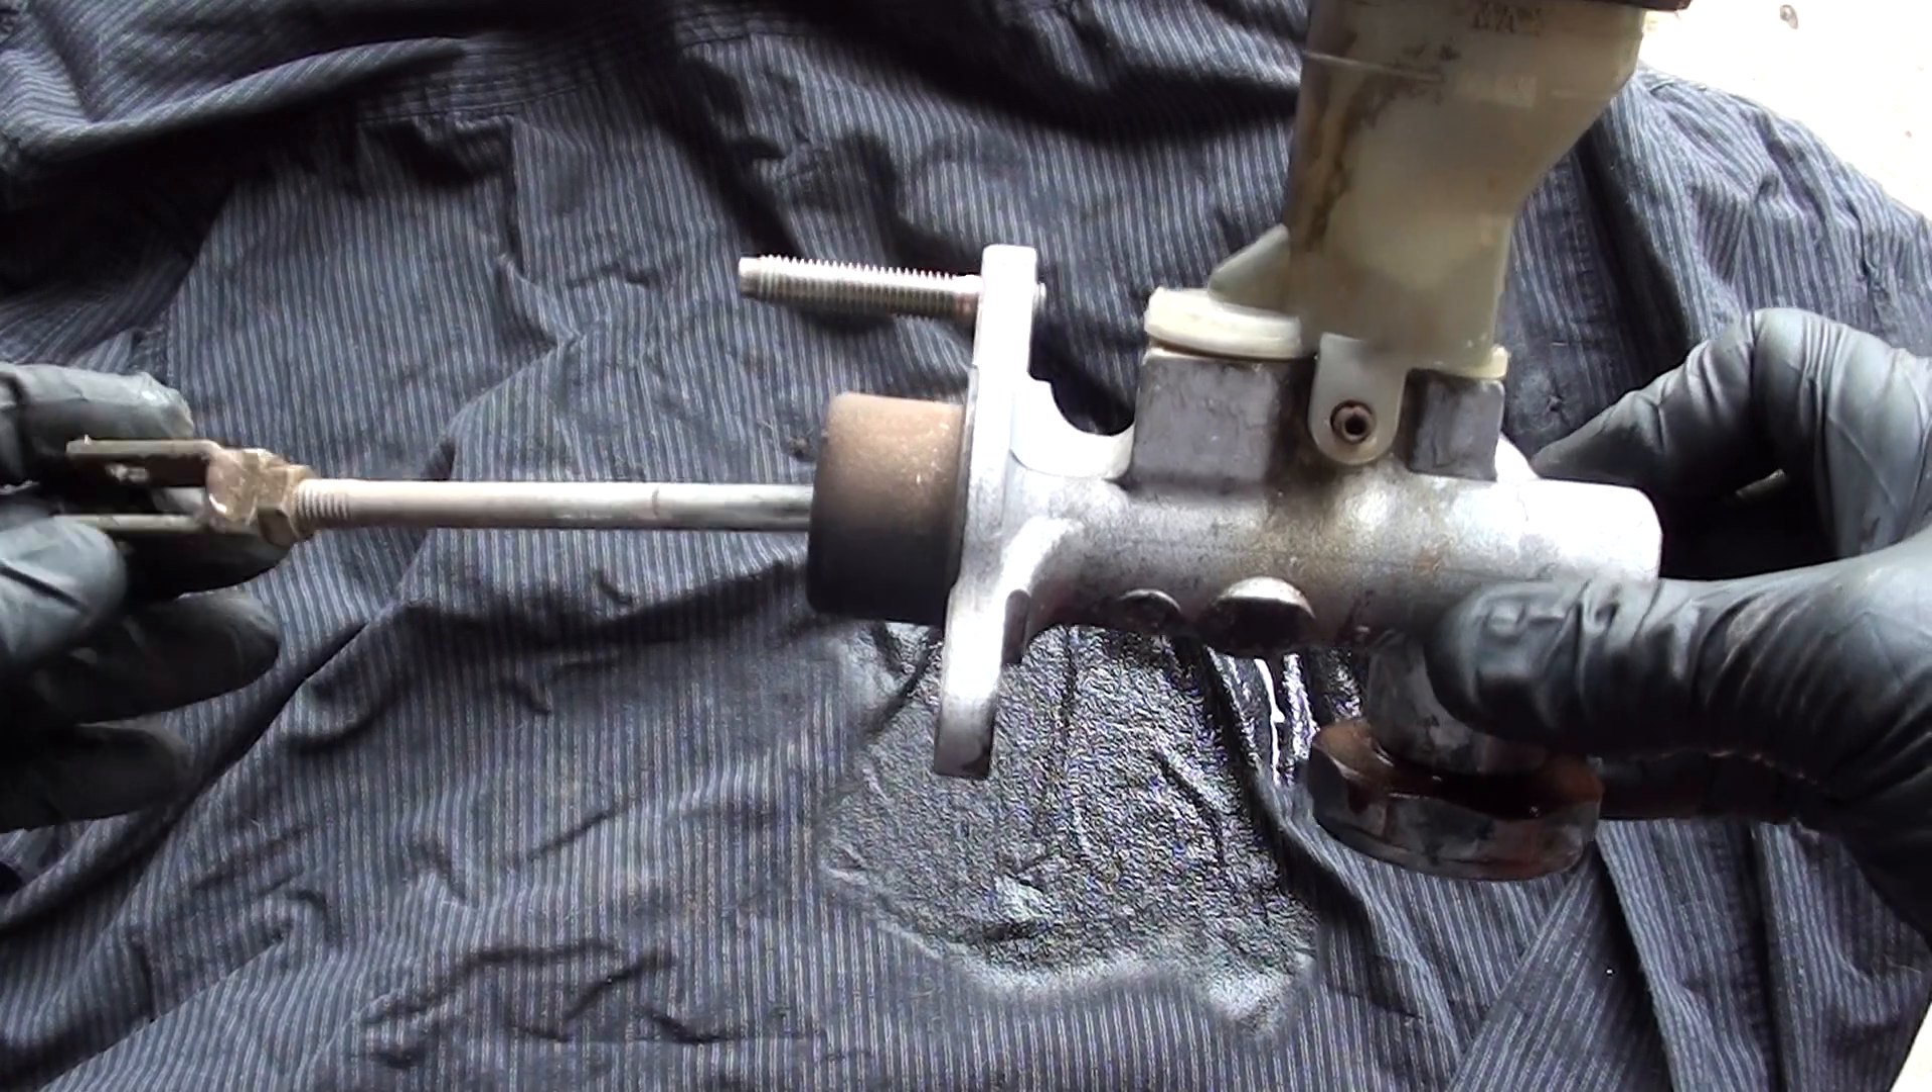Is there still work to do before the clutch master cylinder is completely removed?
No.